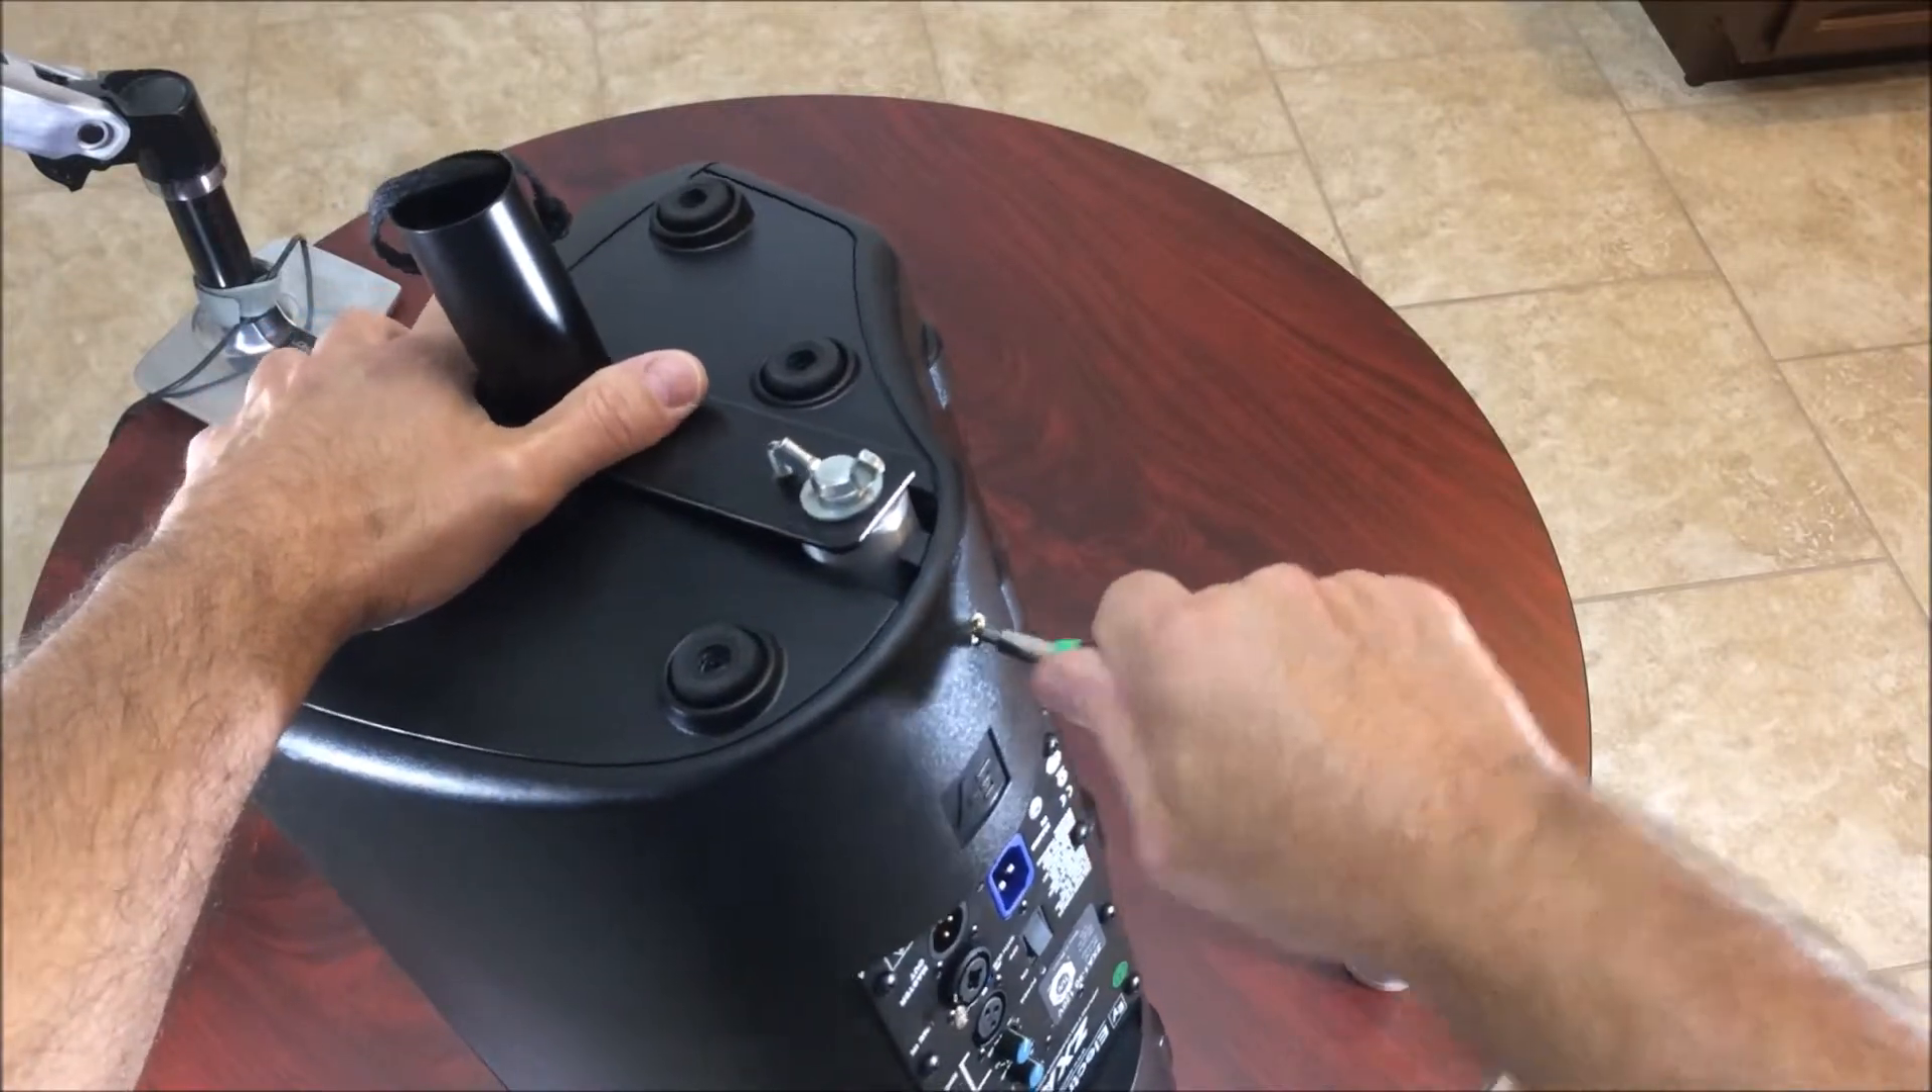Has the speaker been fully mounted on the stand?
No.